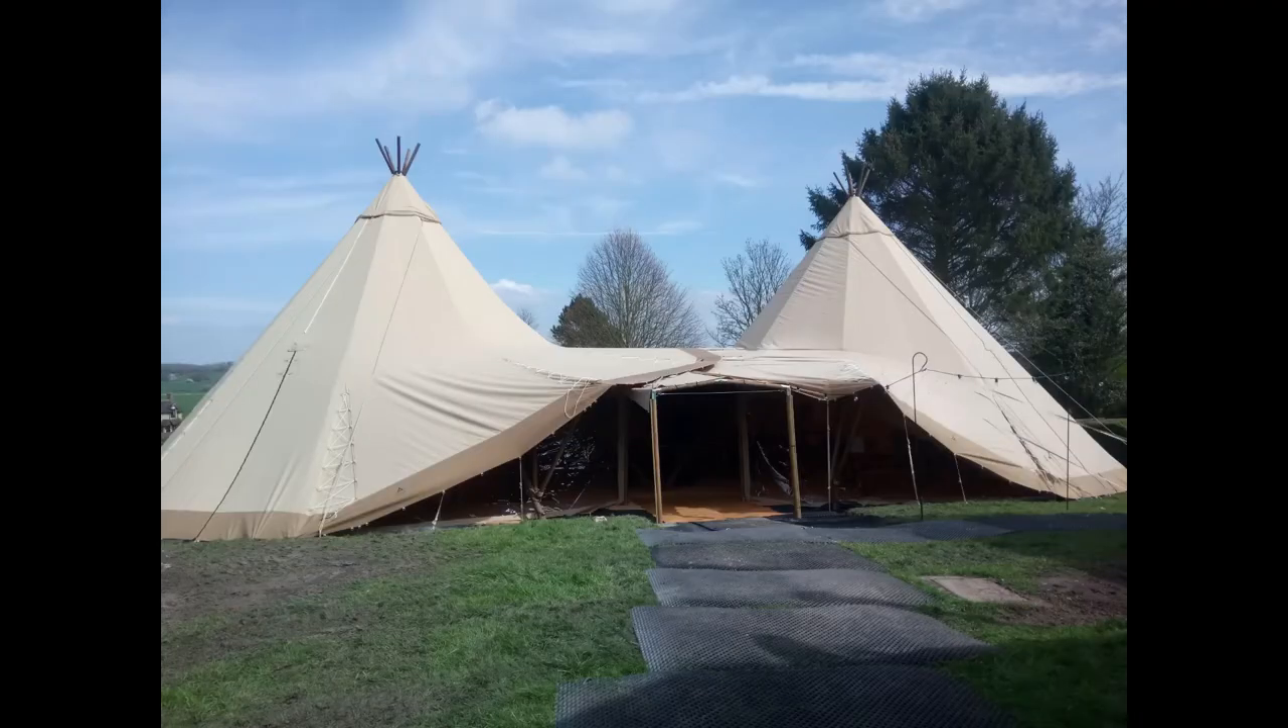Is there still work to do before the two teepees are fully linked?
No.